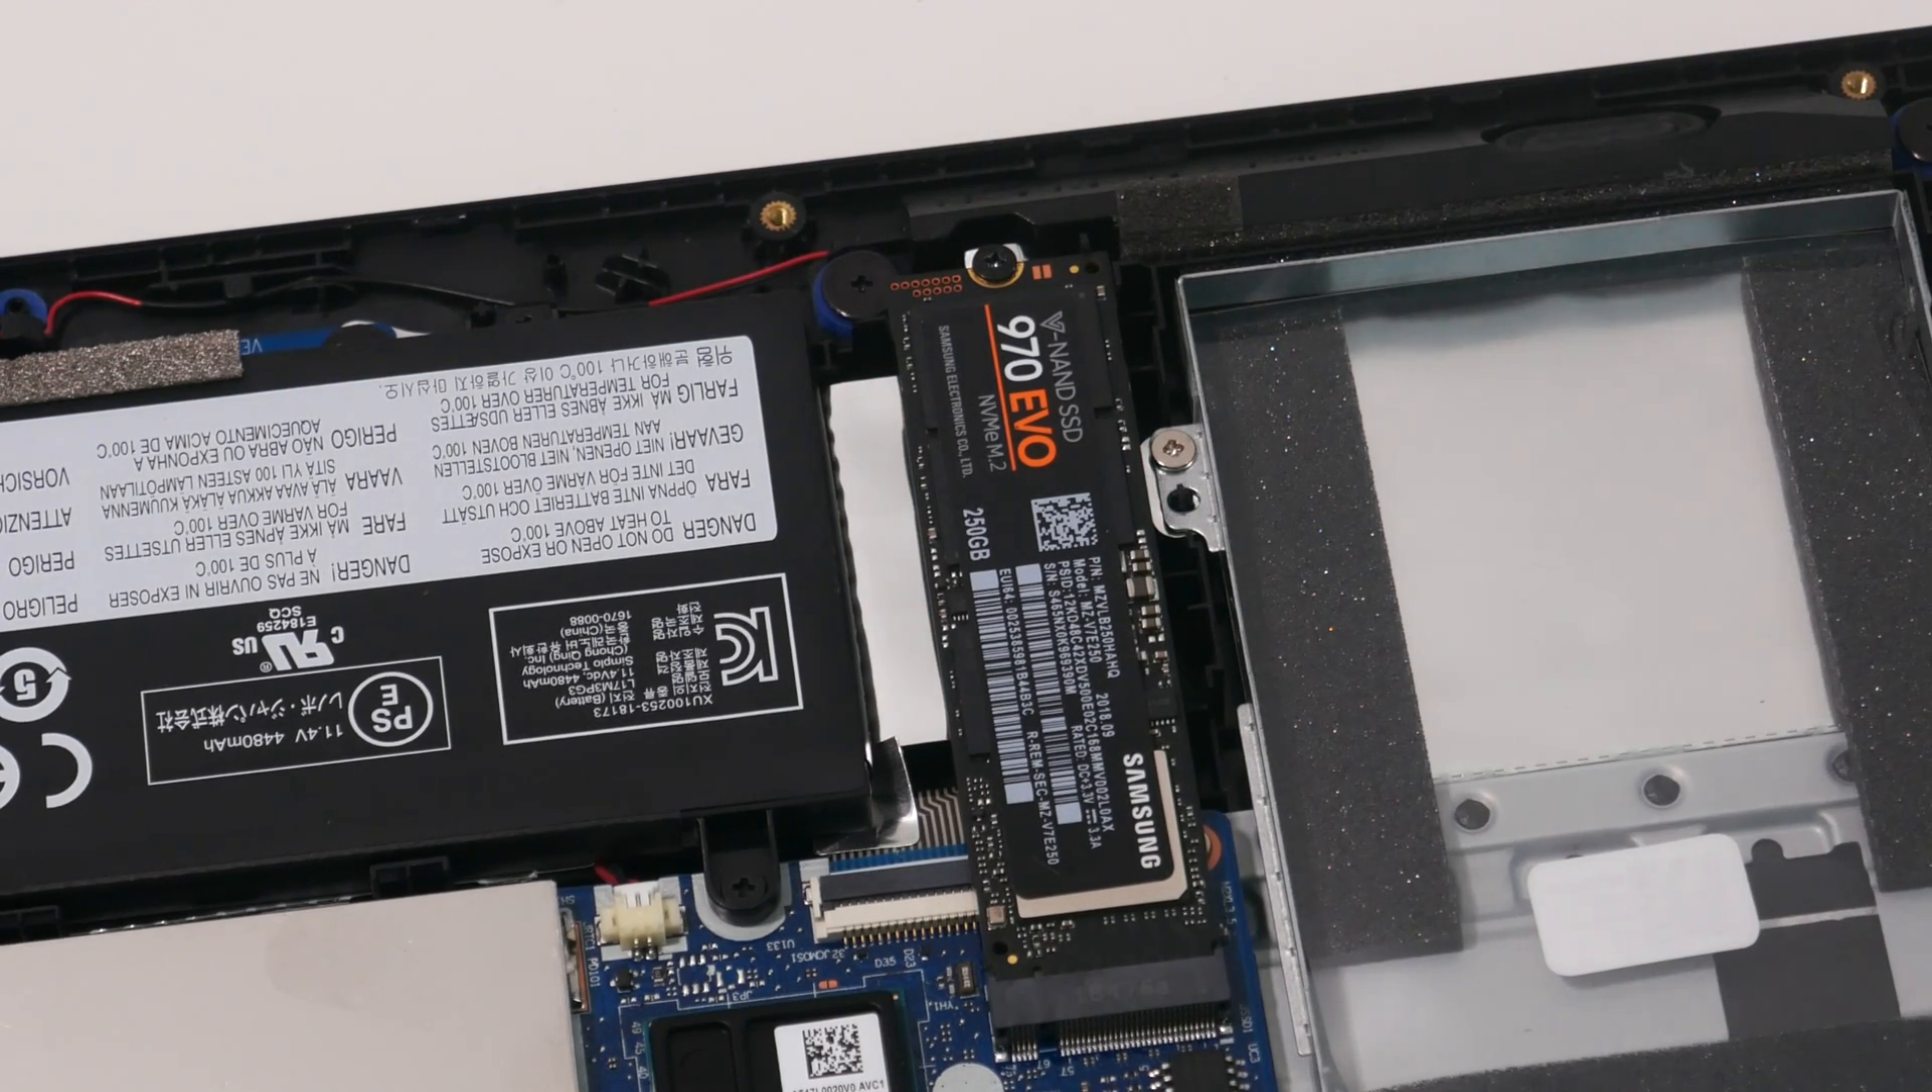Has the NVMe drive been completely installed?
Yes.